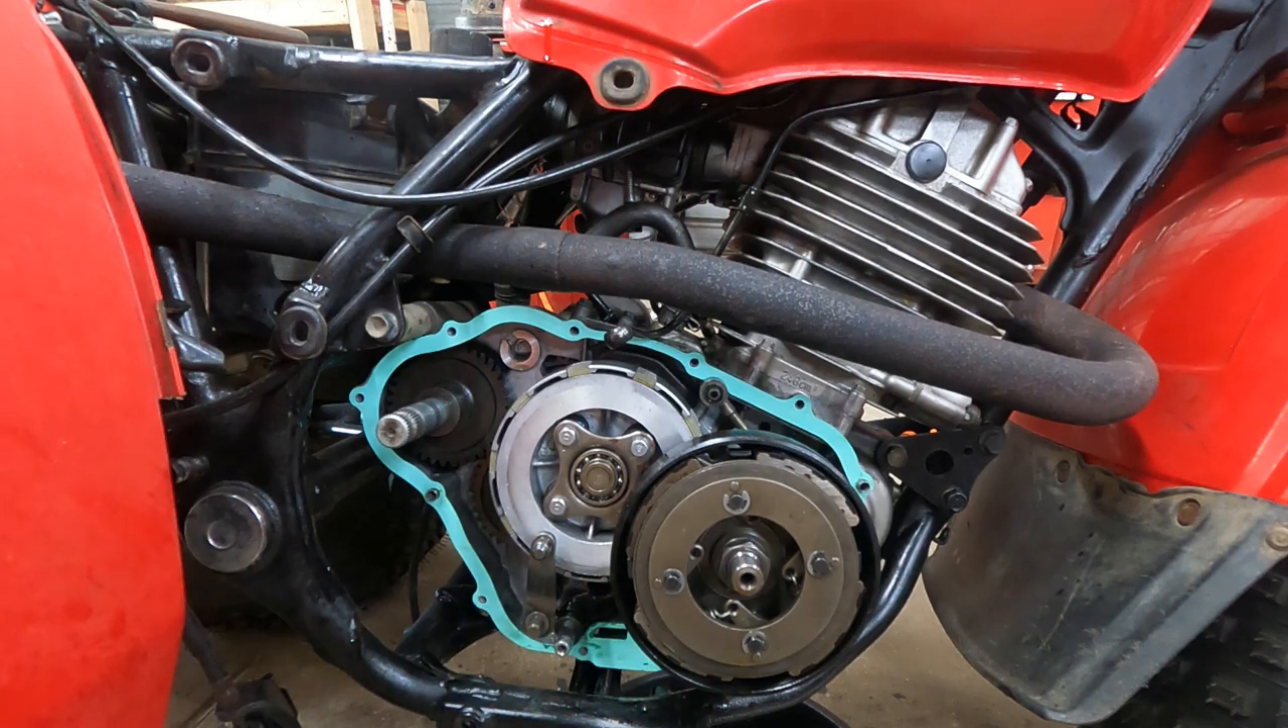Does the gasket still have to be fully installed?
No.